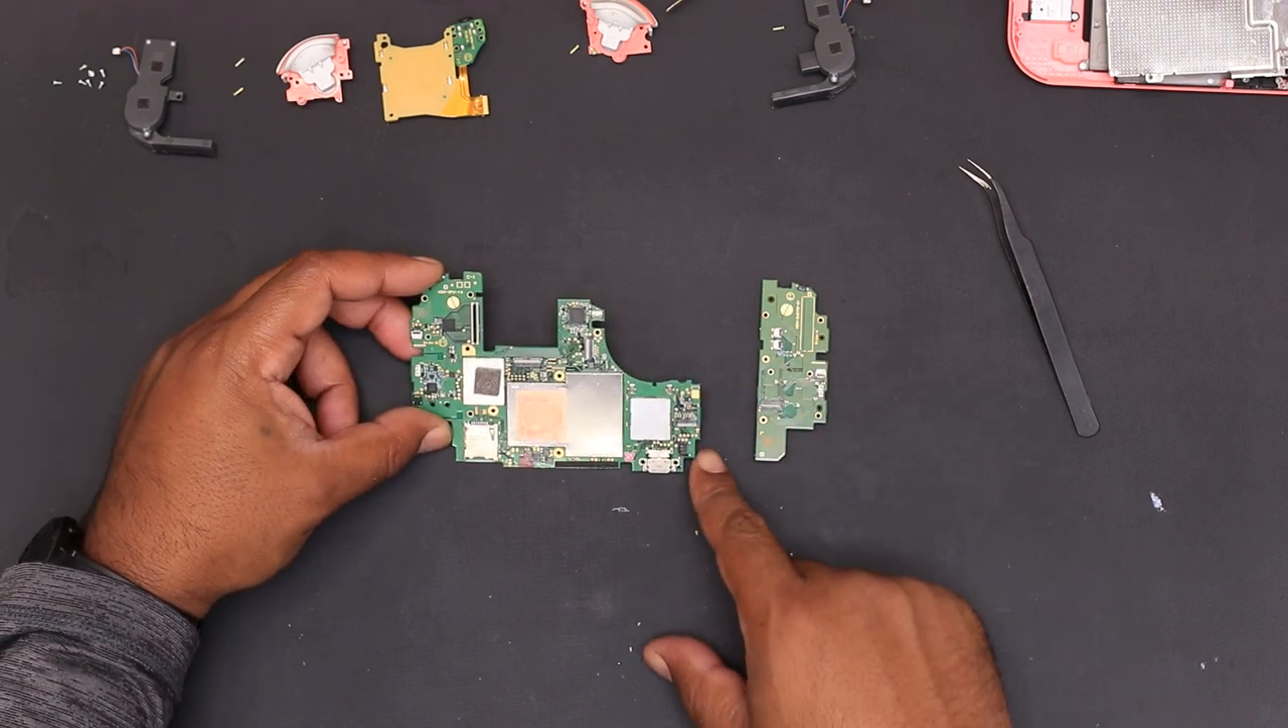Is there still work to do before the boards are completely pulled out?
No.